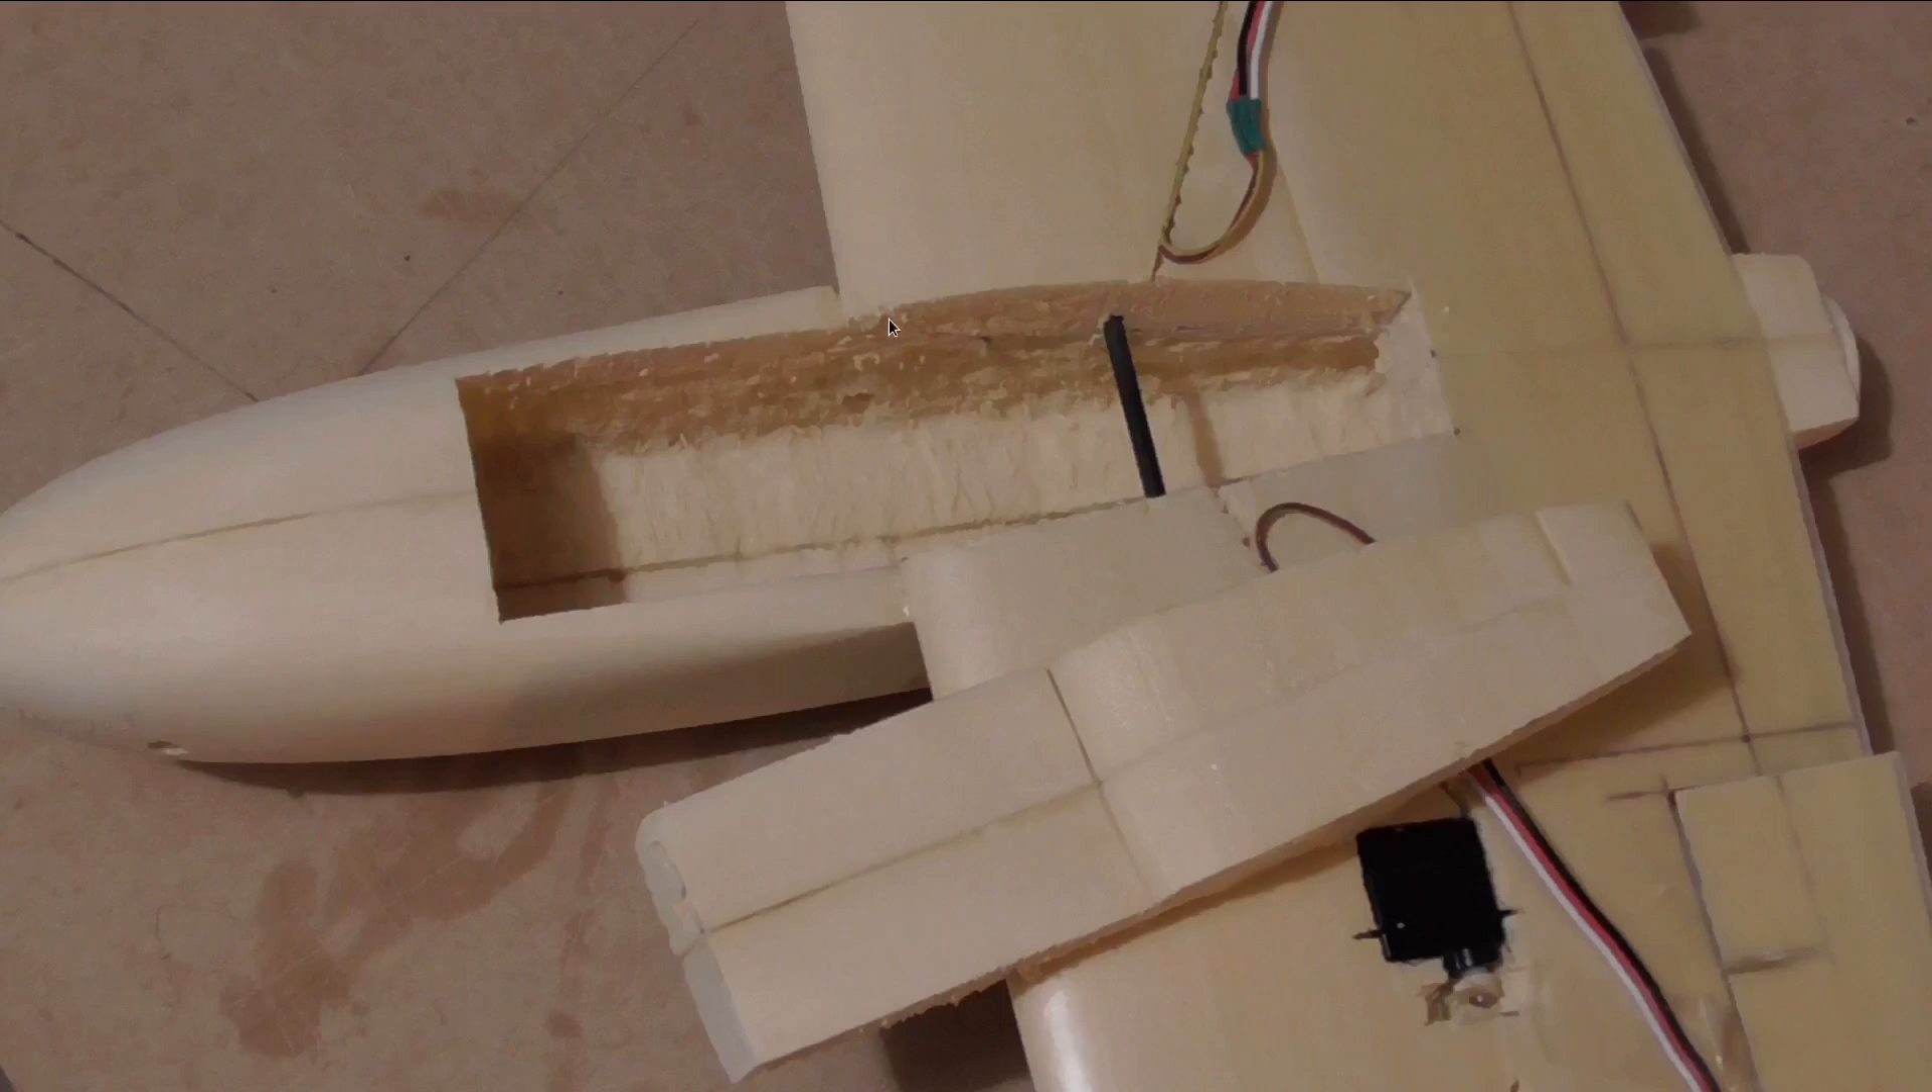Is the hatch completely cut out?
Yes.